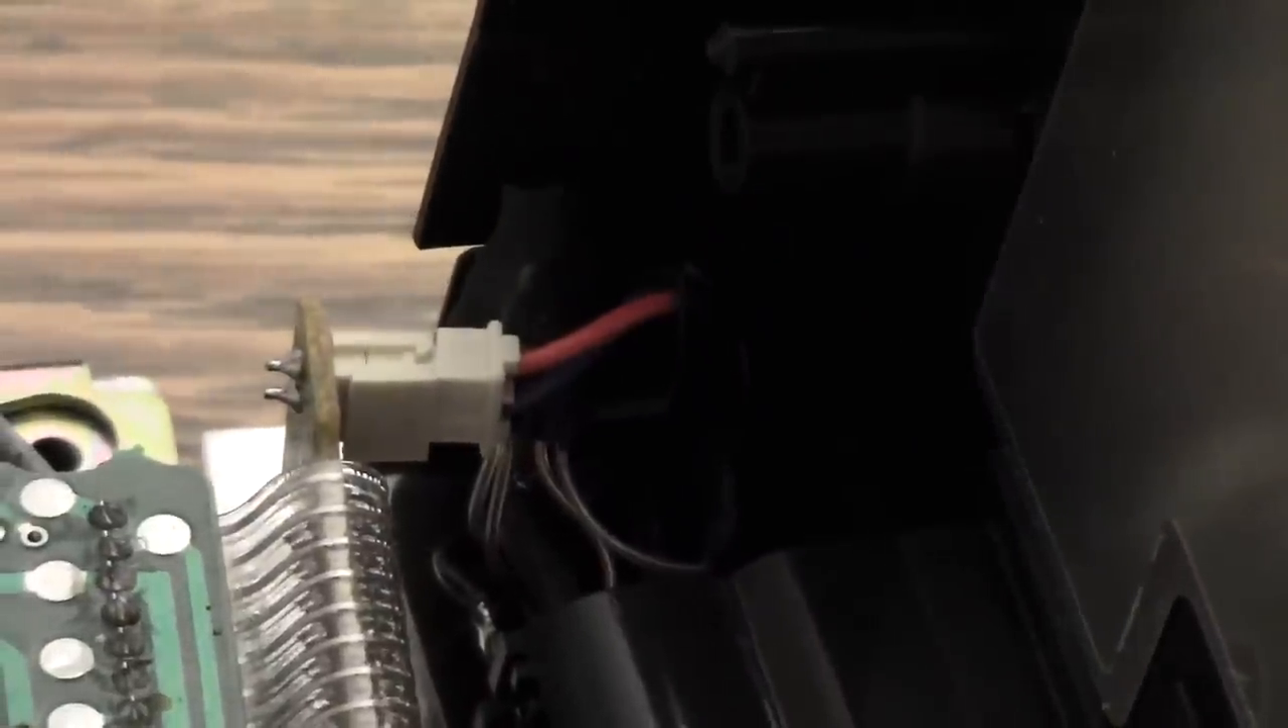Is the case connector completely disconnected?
No.